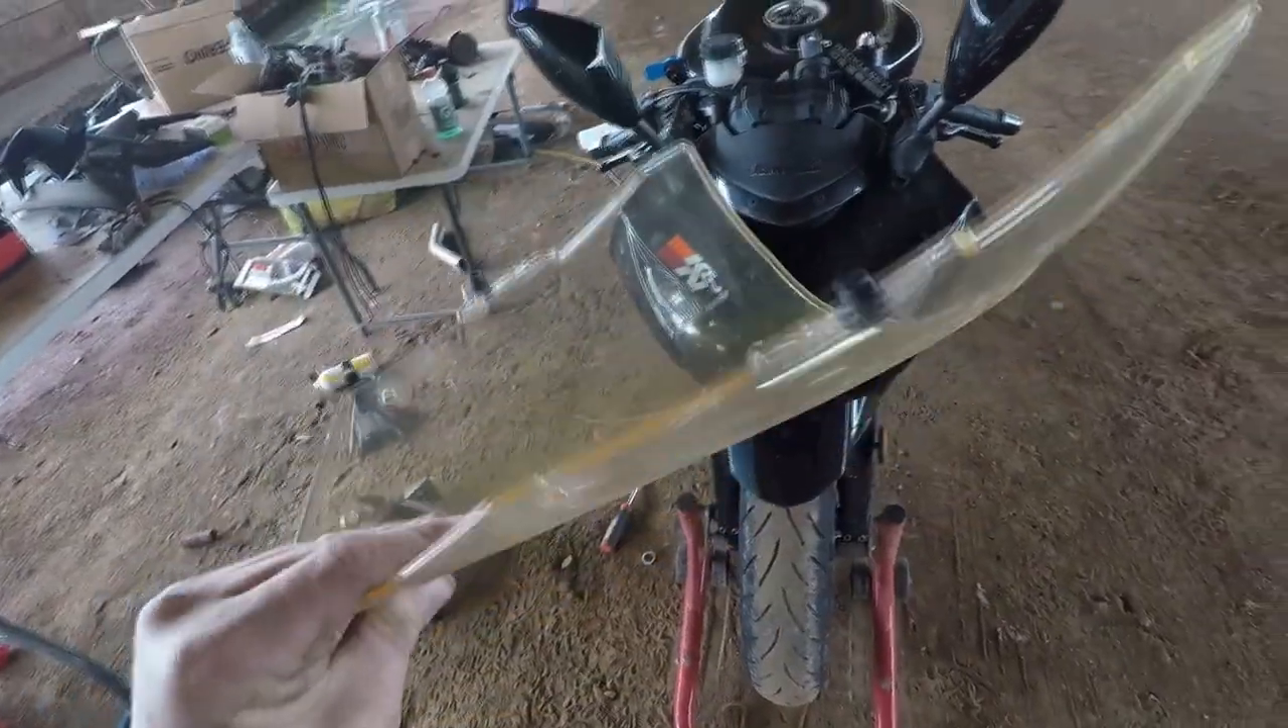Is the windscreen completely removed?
Yes.